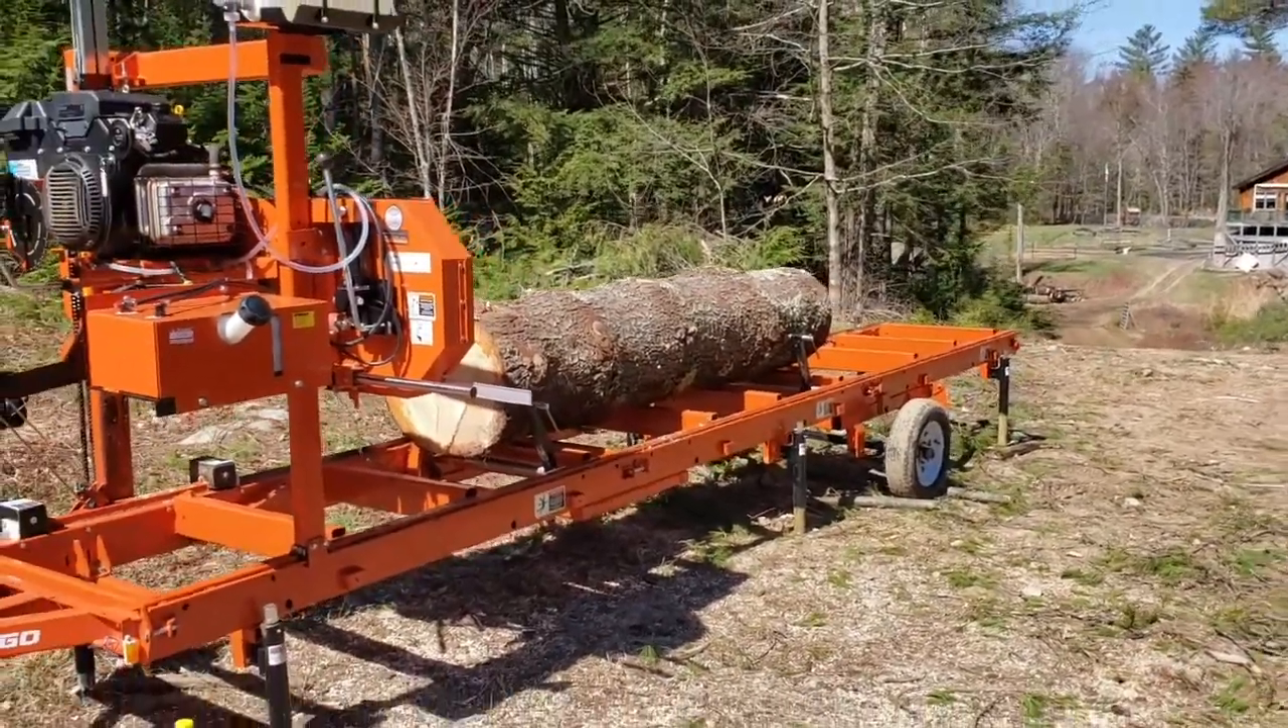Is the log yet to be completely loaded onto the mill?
No.